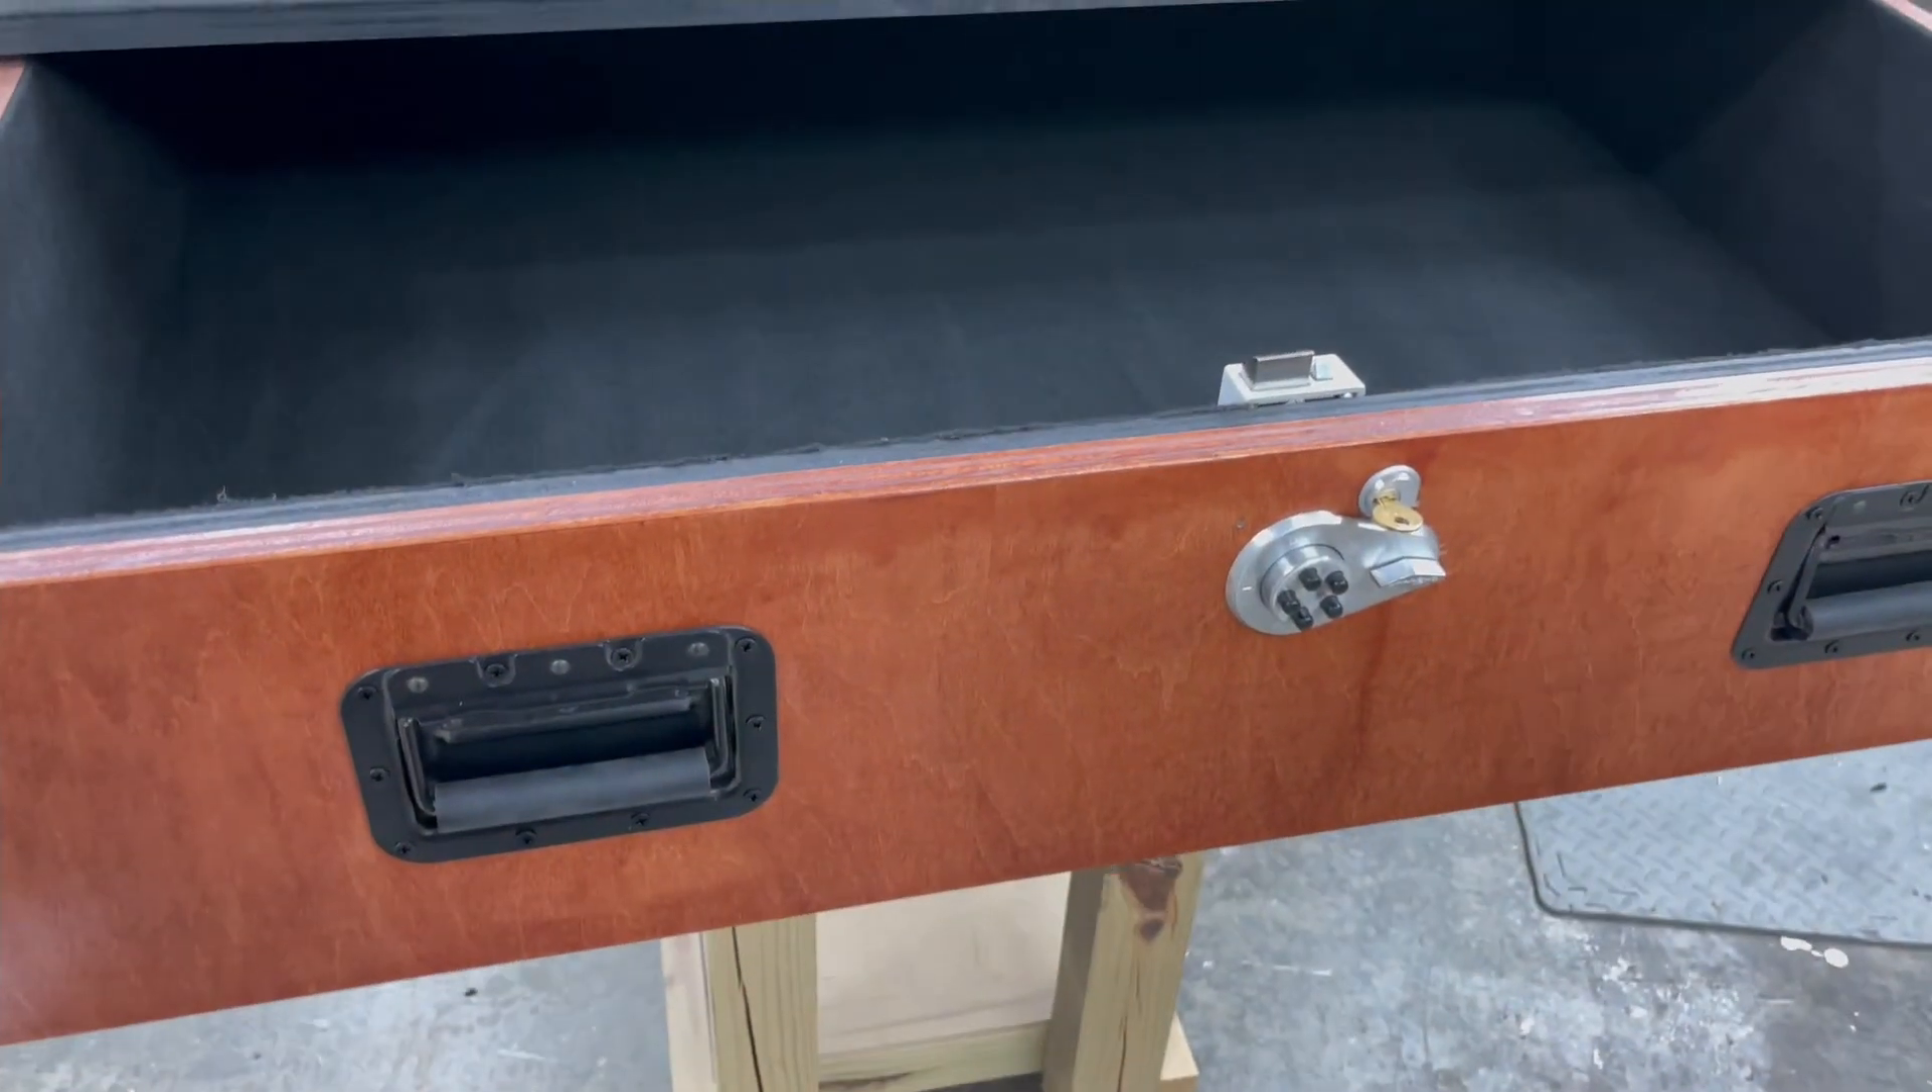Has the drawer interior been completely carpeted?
Yes.